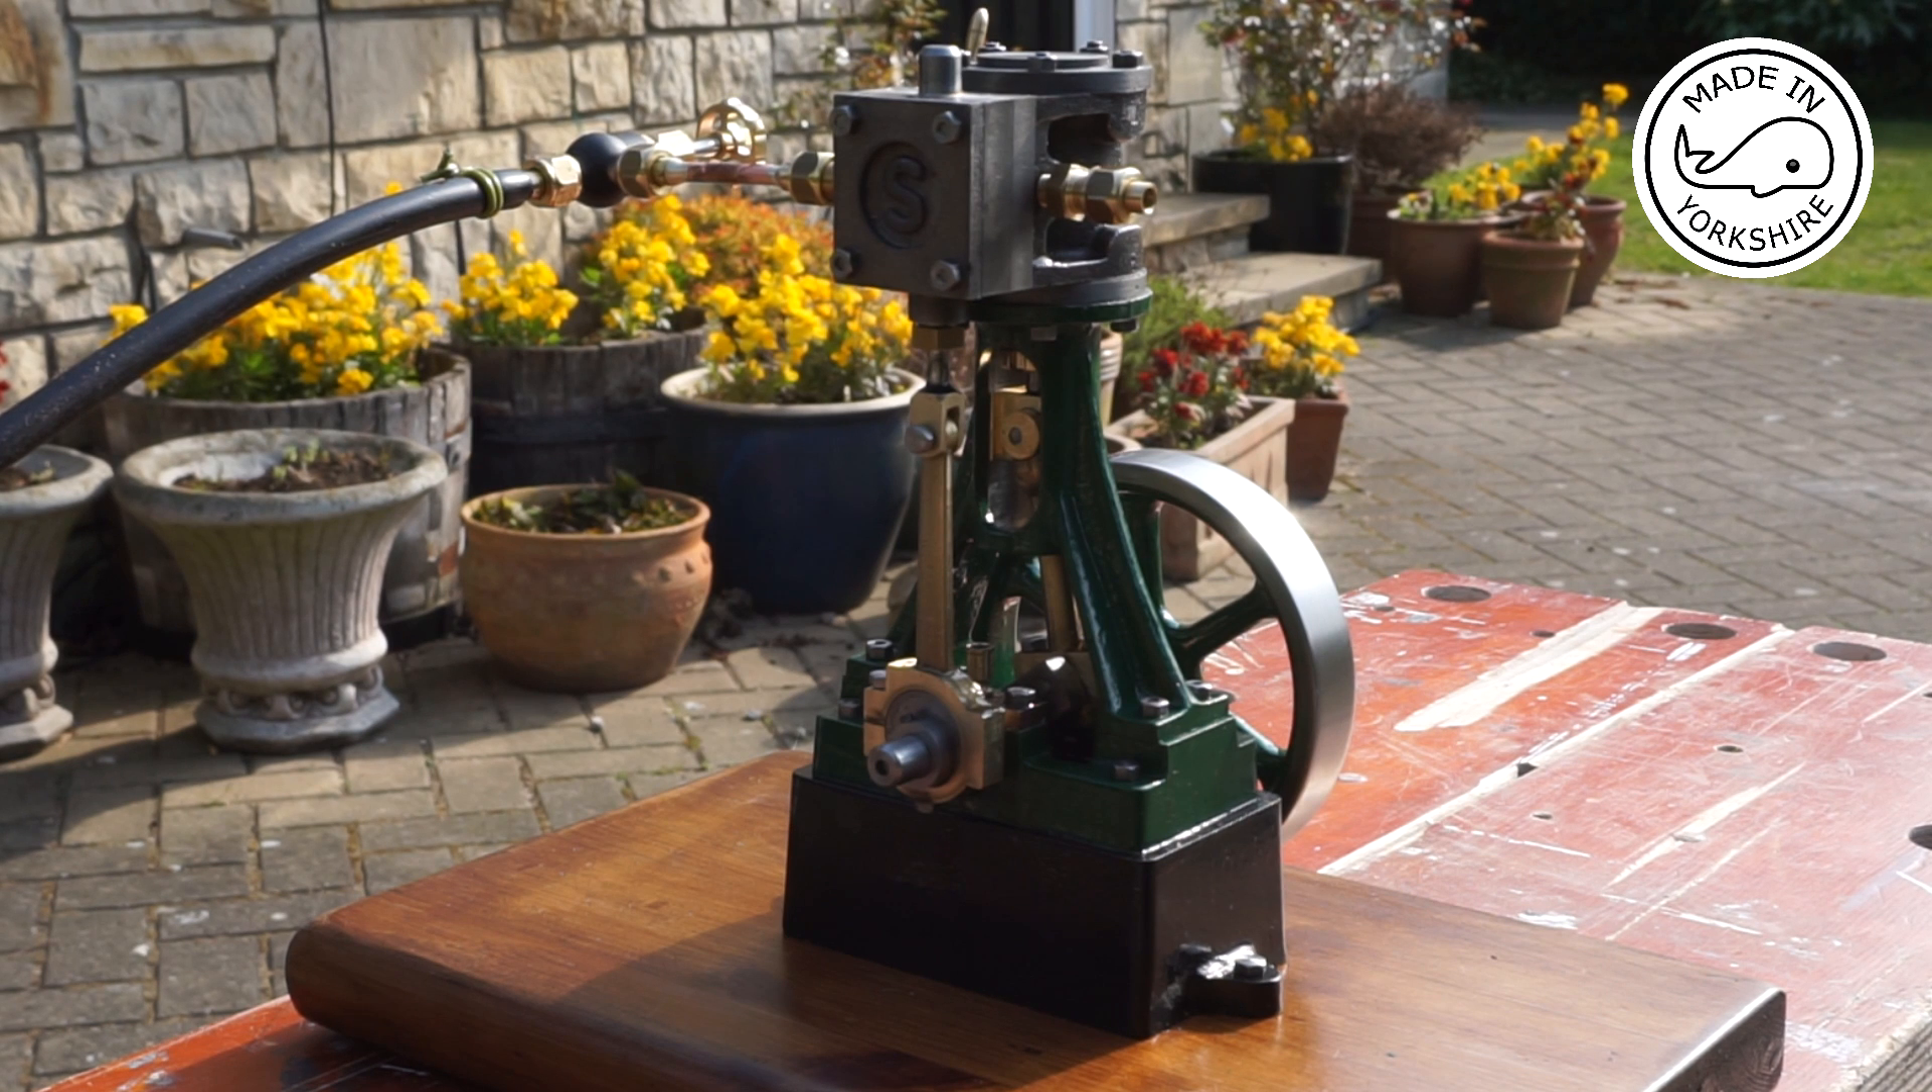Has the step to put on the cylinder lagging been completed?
No.